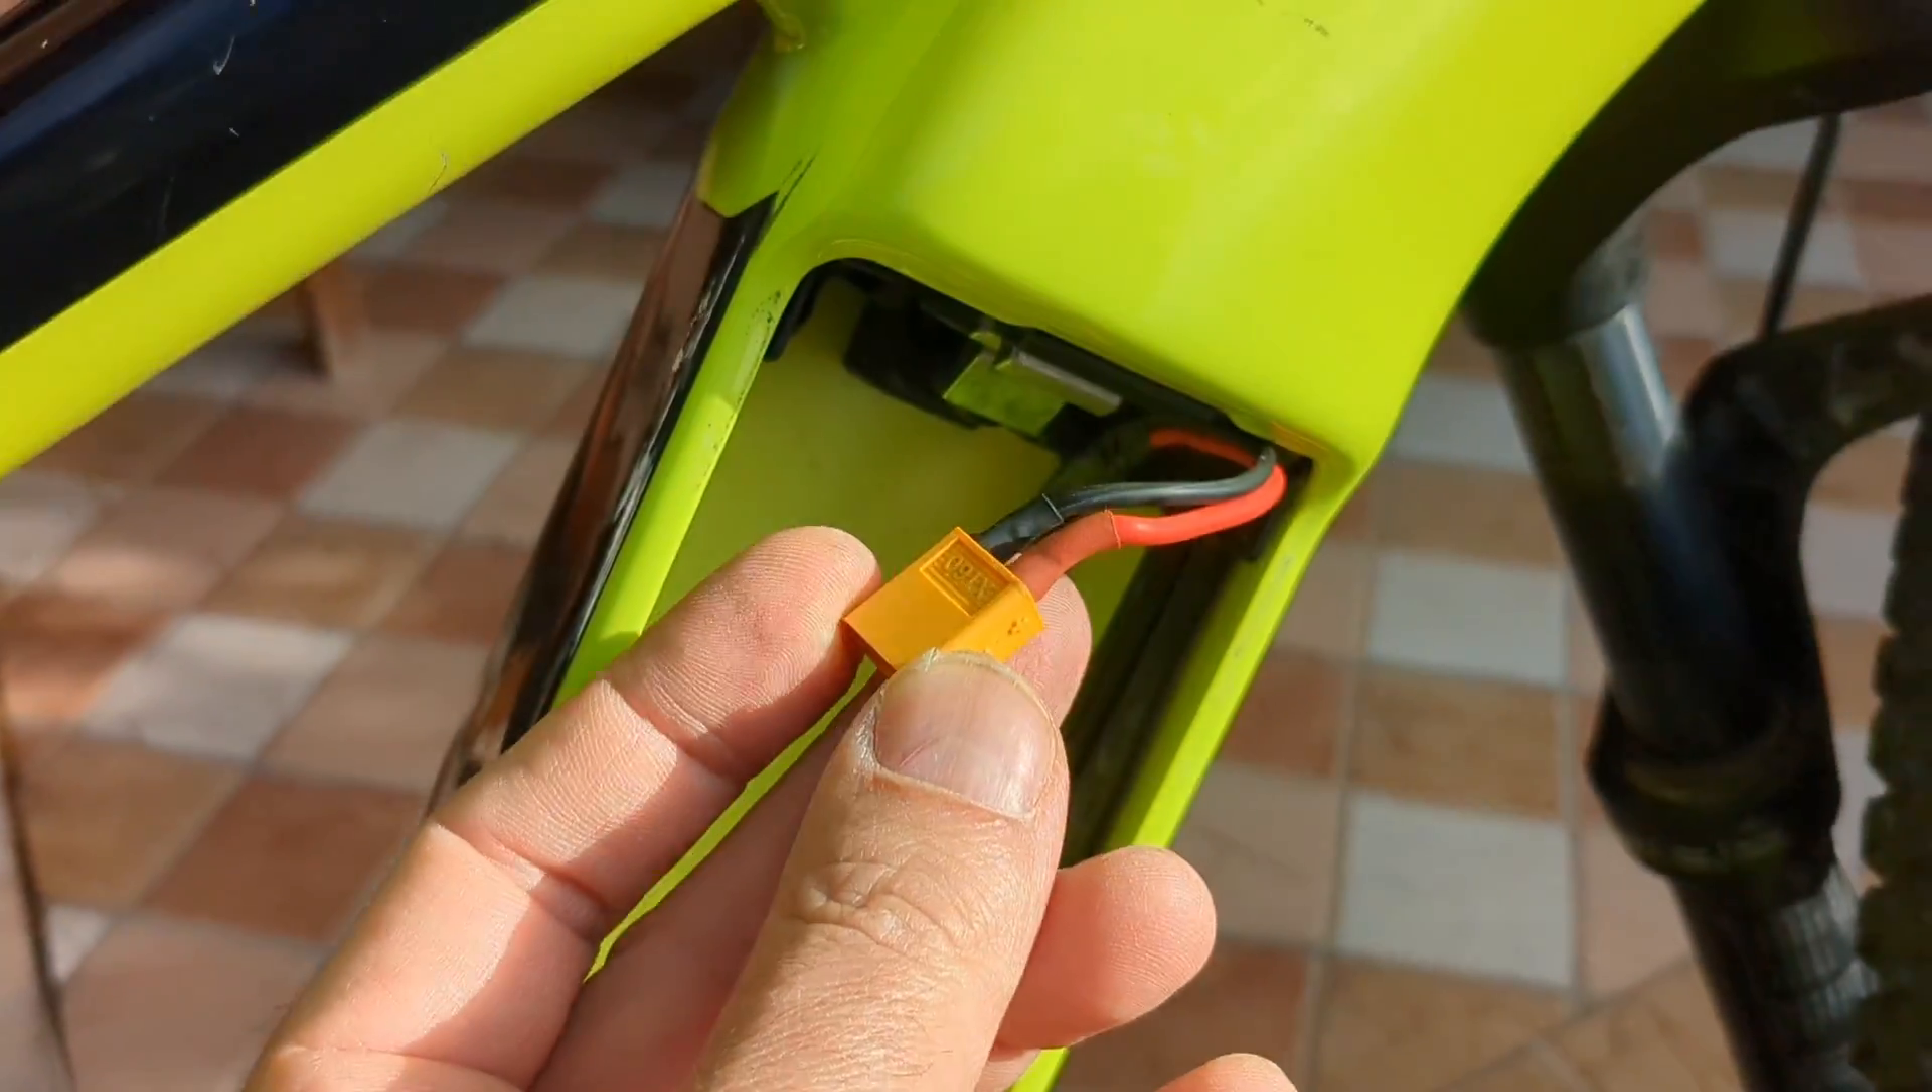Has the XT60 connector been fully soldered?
Yes.